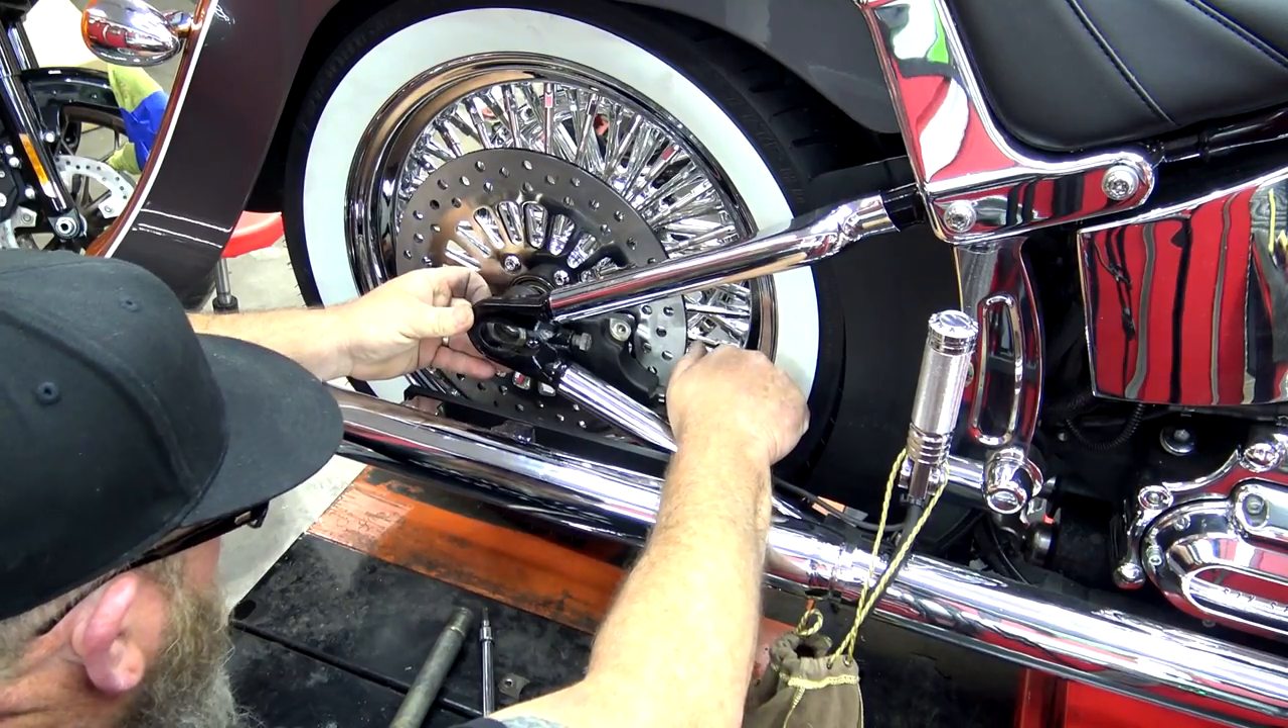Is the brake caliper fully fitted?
No.